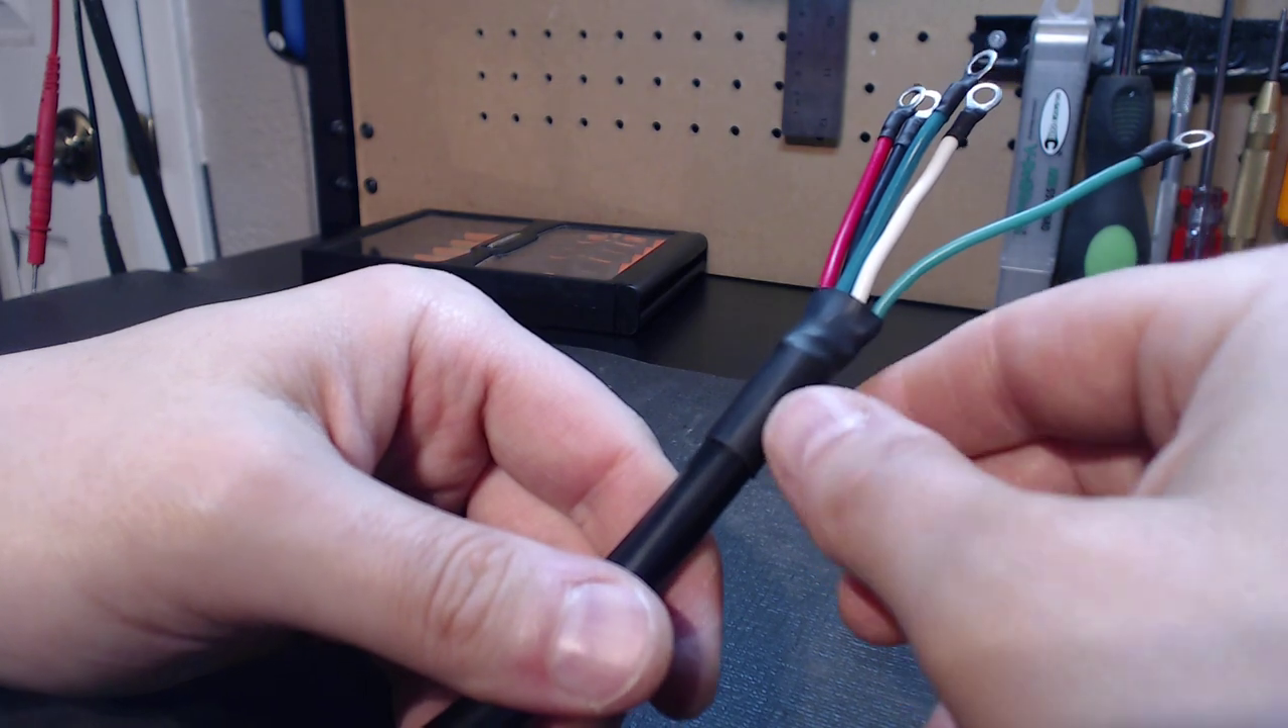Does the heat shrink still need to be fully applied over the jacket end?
No.